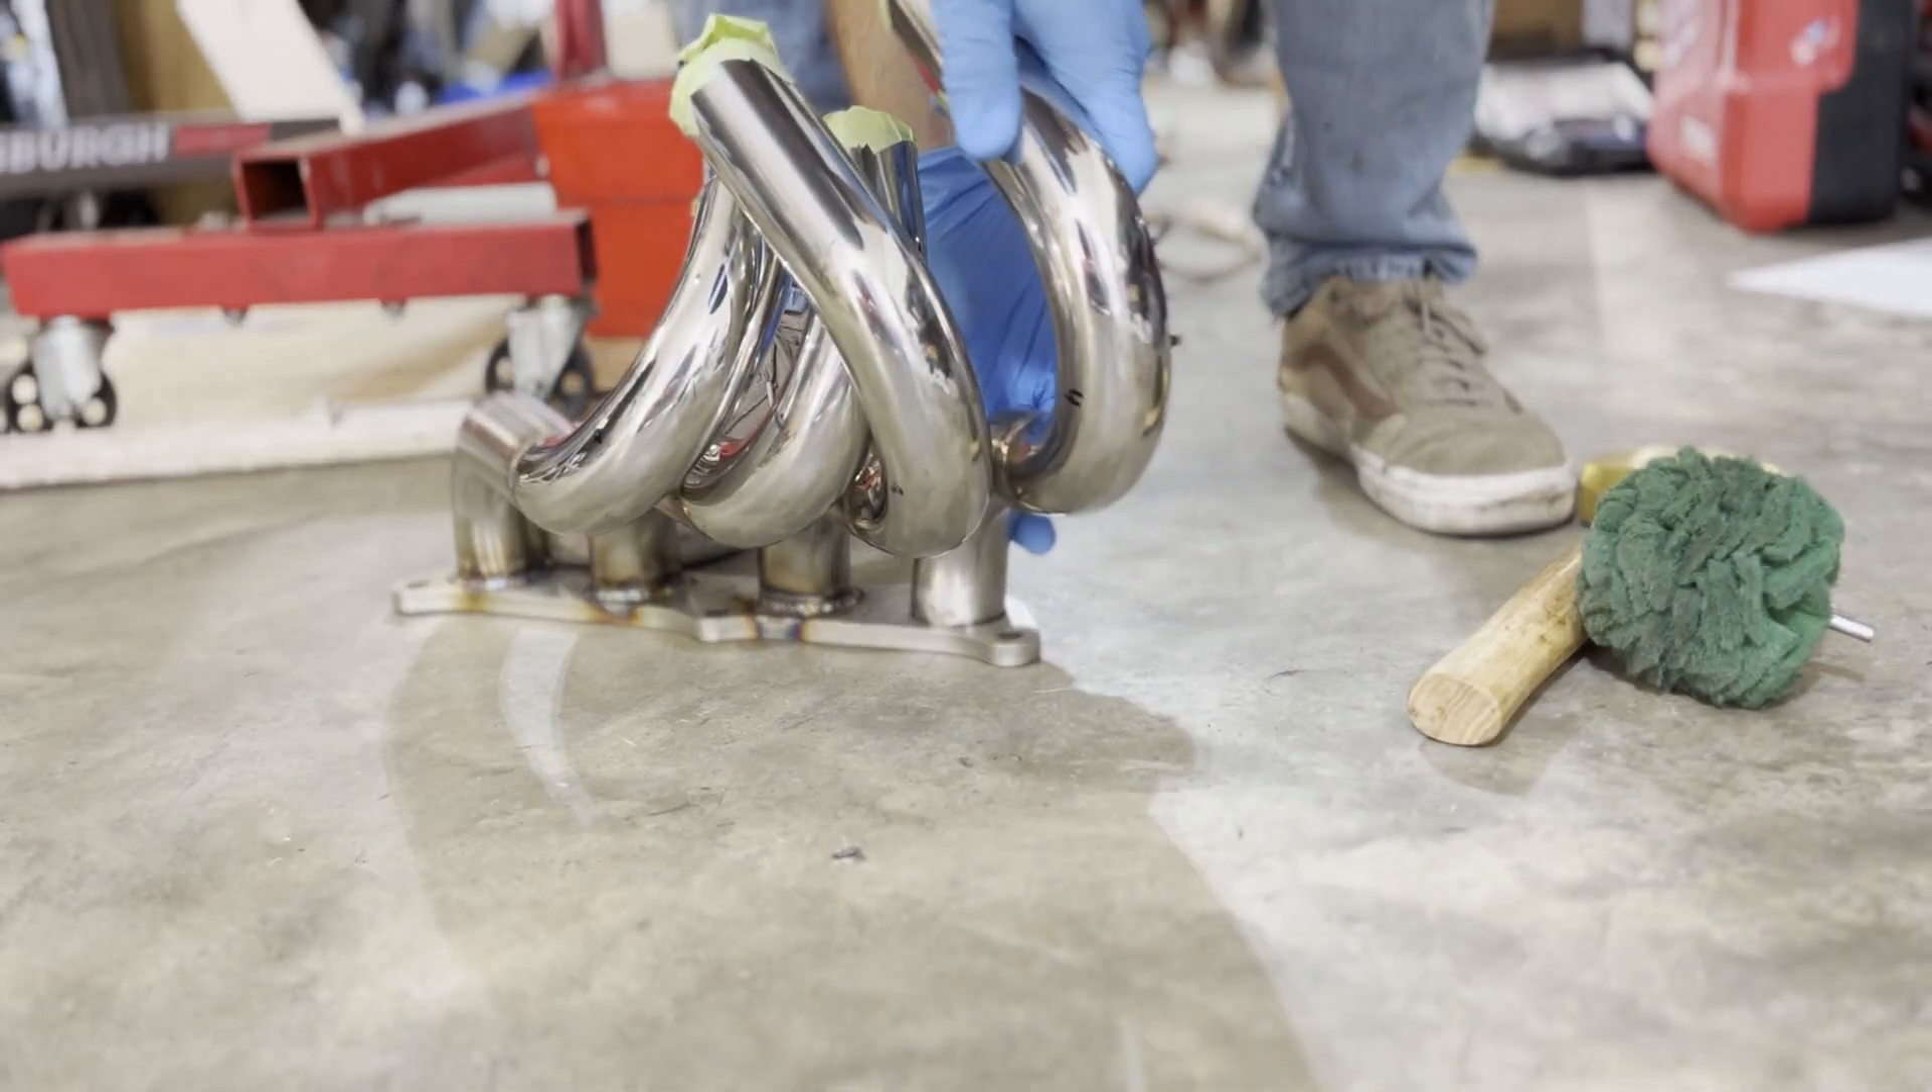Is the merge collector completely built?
No.